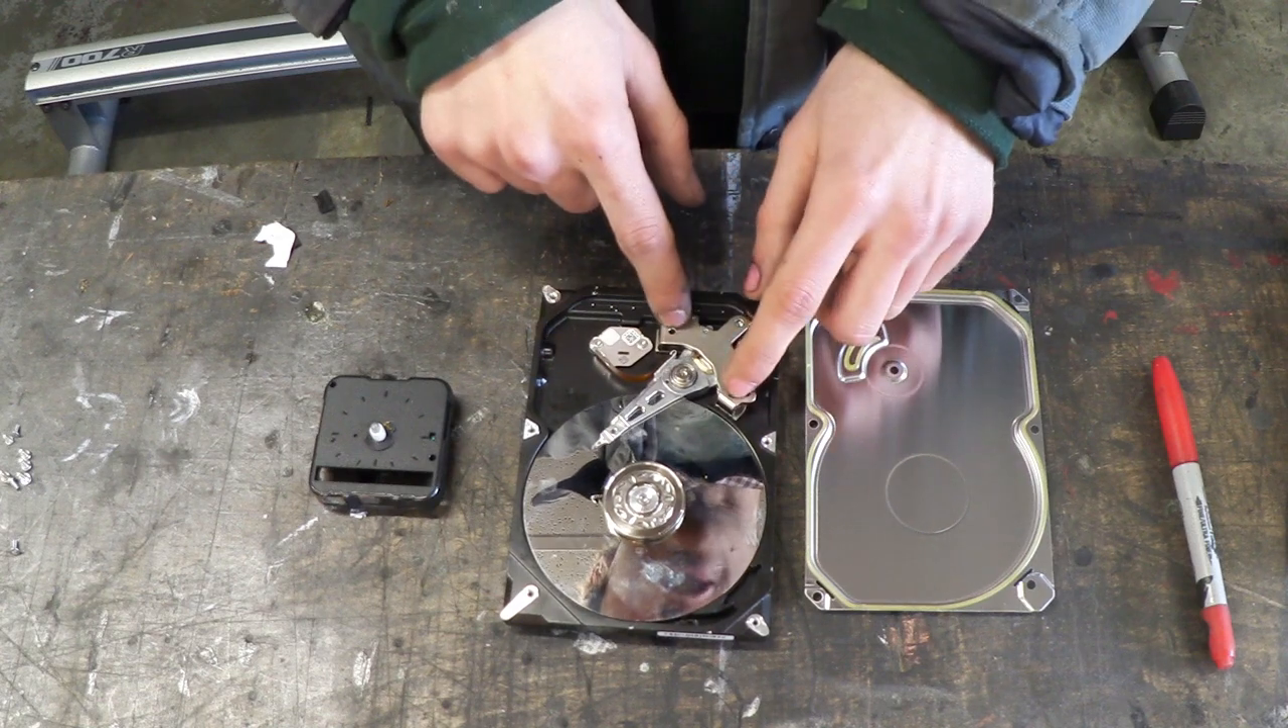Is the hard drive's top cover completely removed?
Yes.